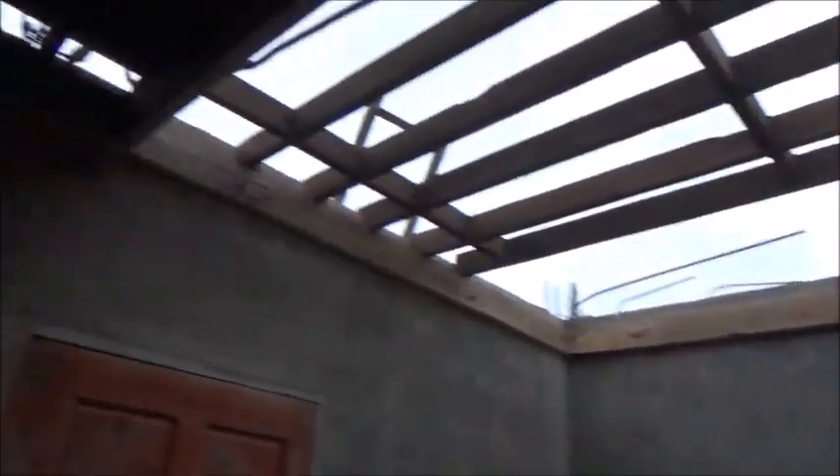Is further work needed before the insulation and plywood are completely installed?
Yes.